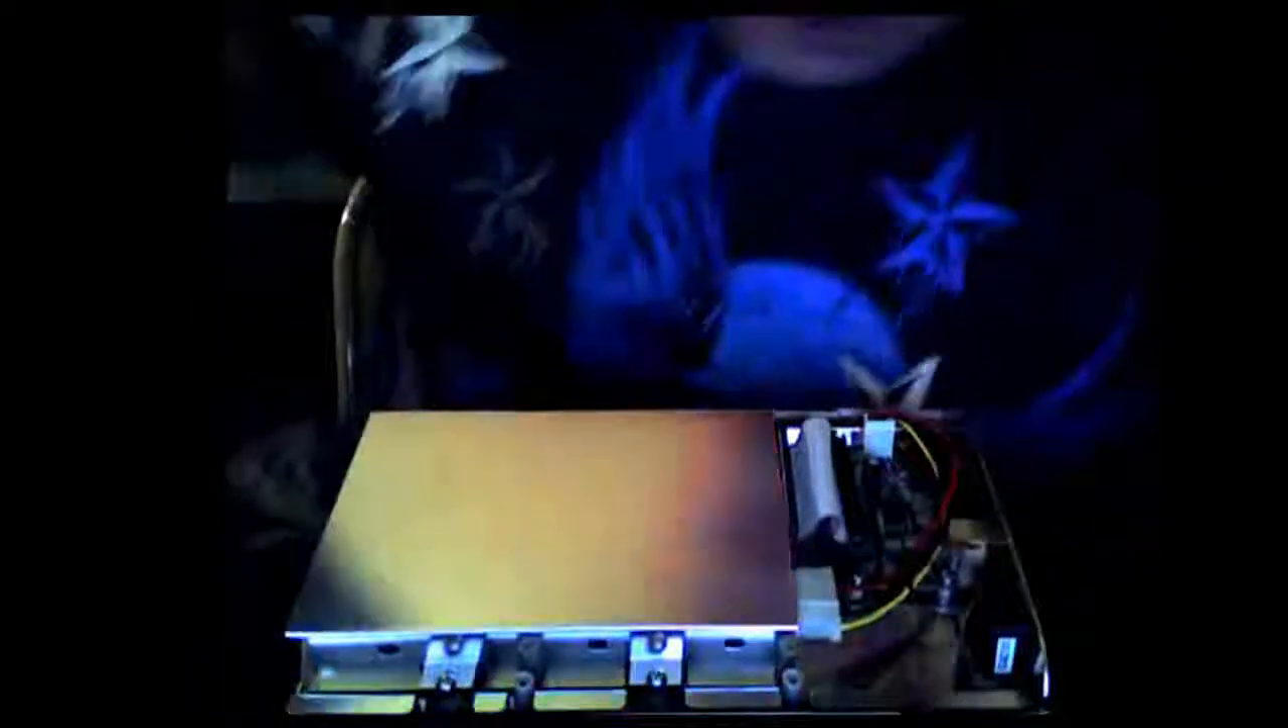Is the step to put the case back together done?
No.